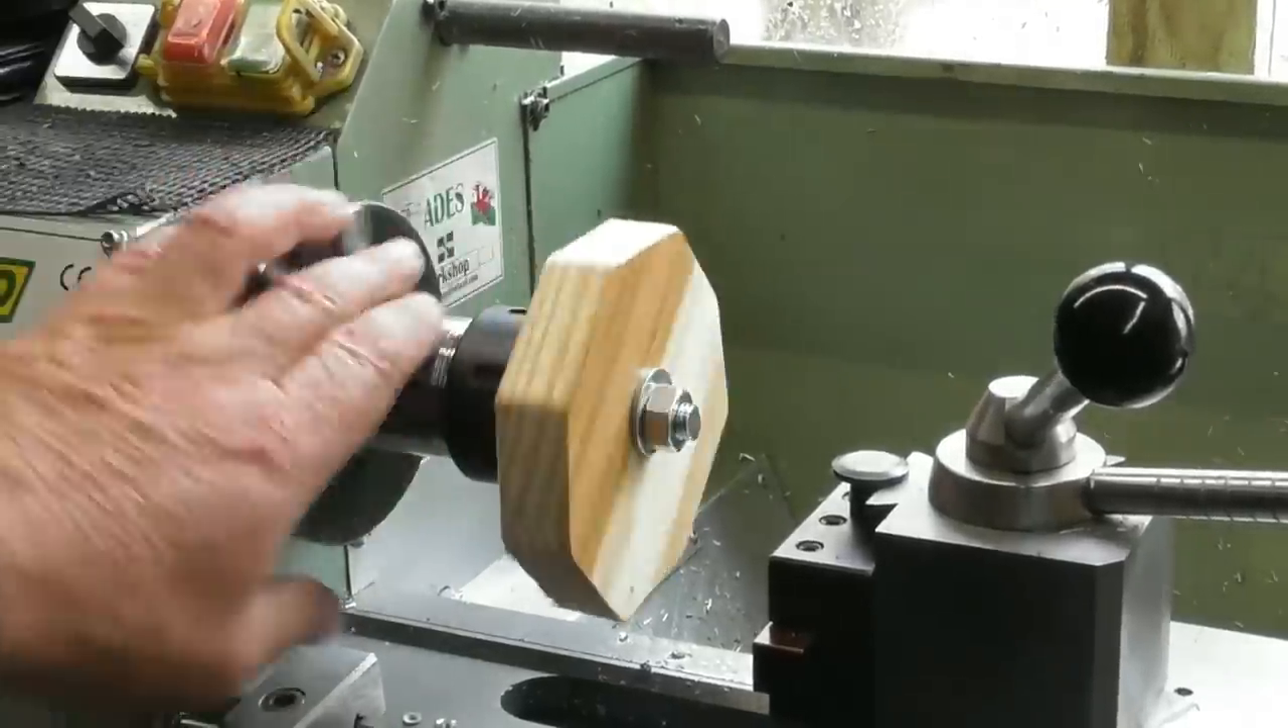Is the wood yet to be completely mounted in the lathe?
No.